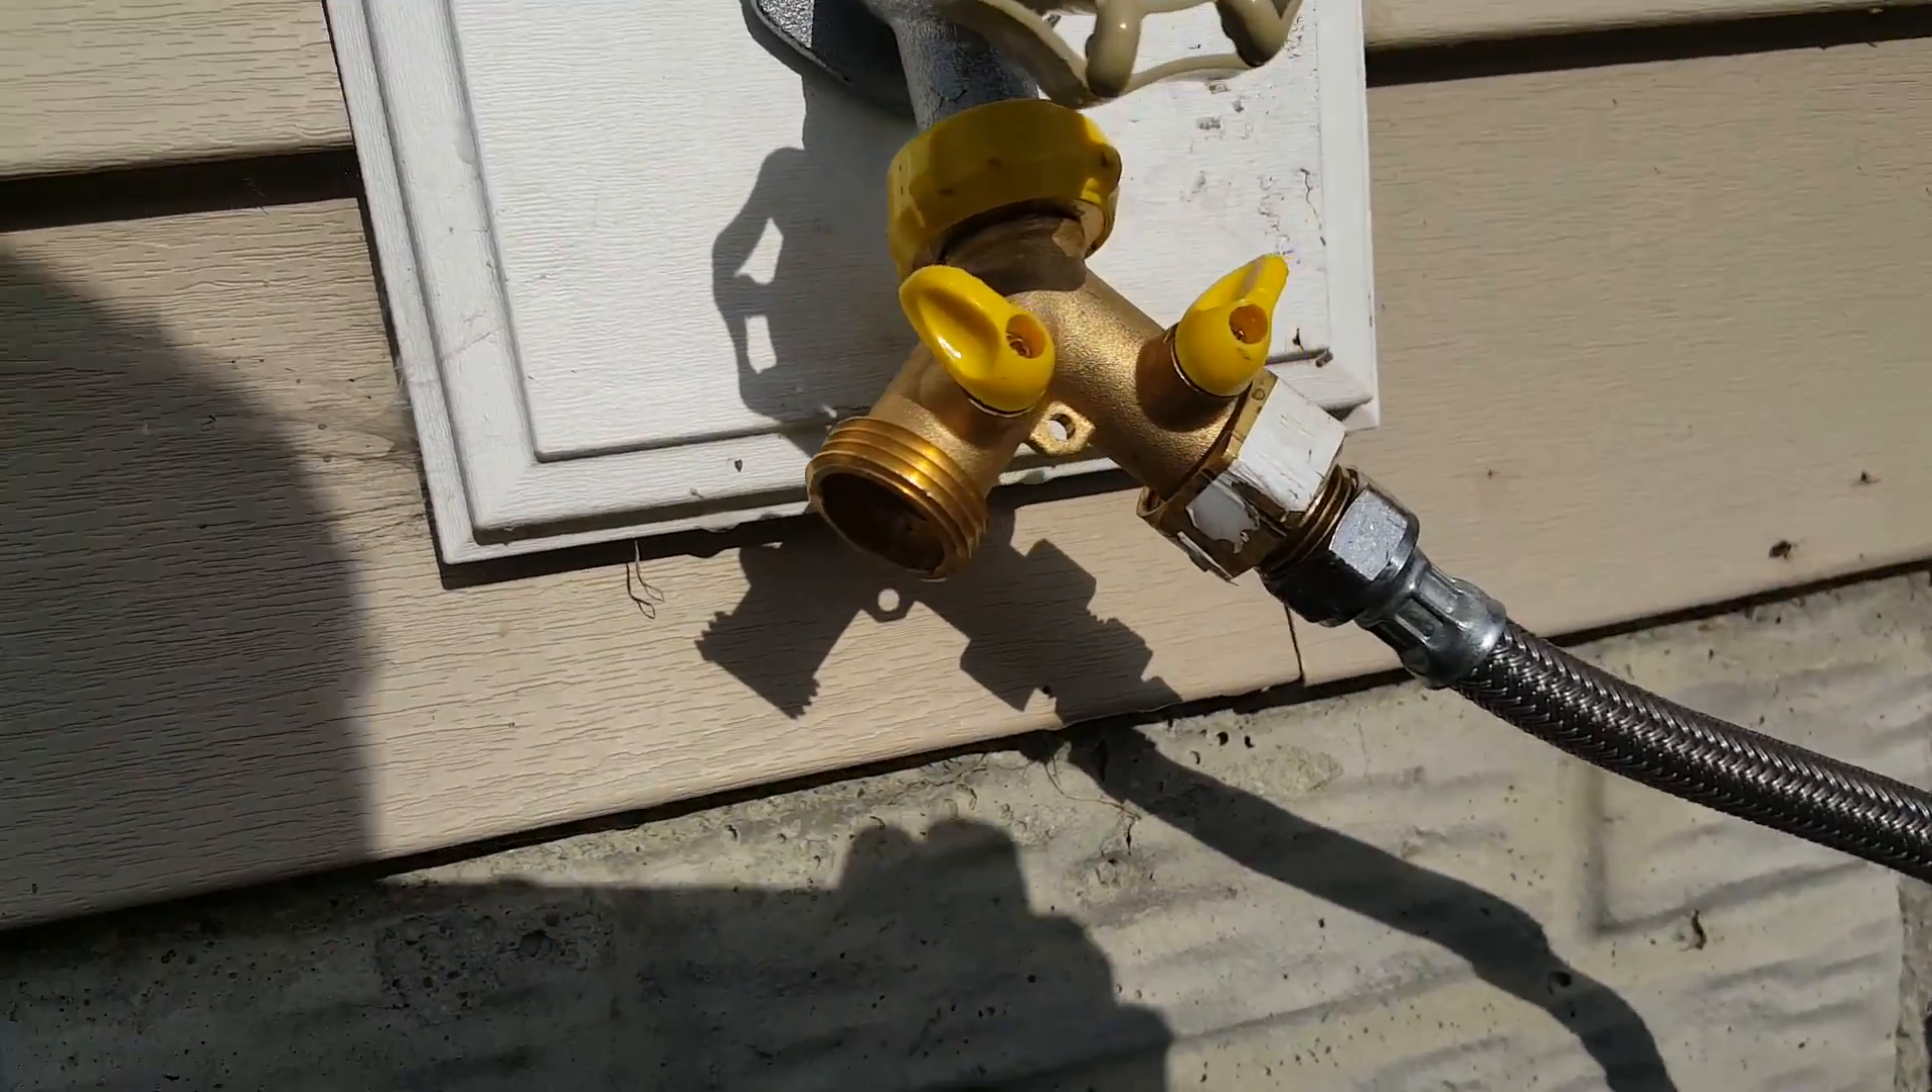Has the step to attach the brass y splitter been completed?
Yes.